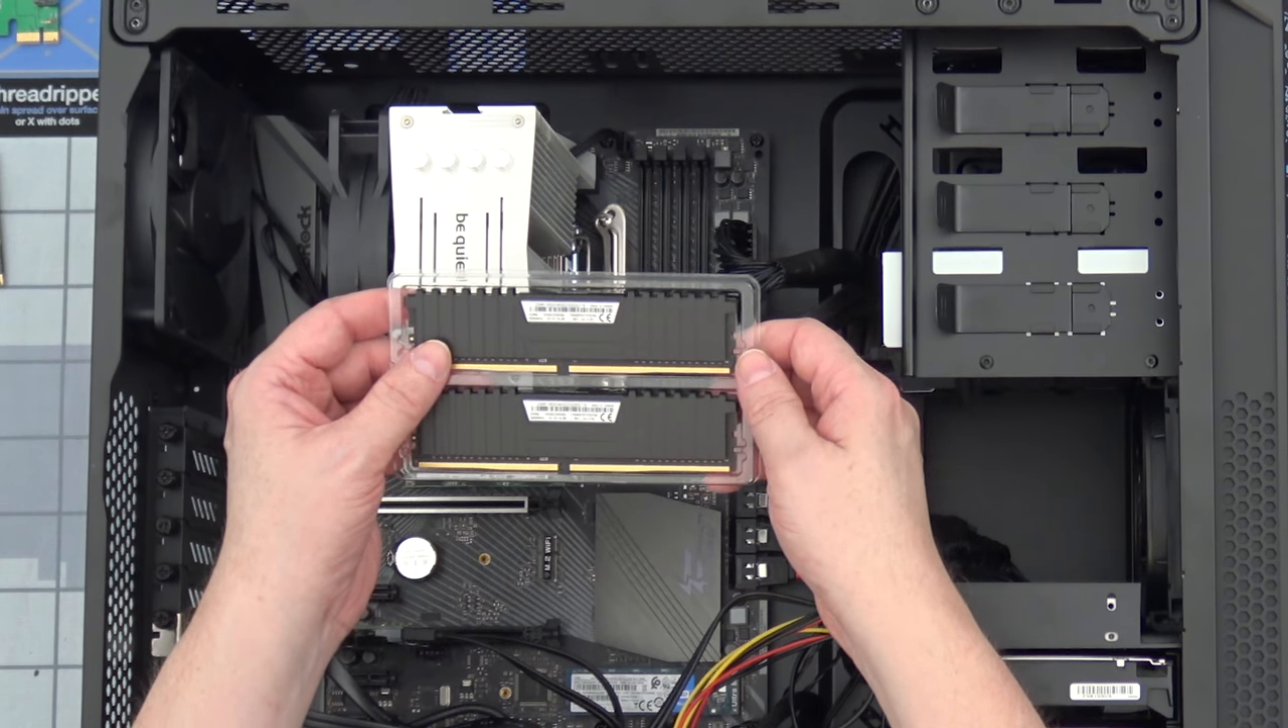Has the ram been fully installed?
No.